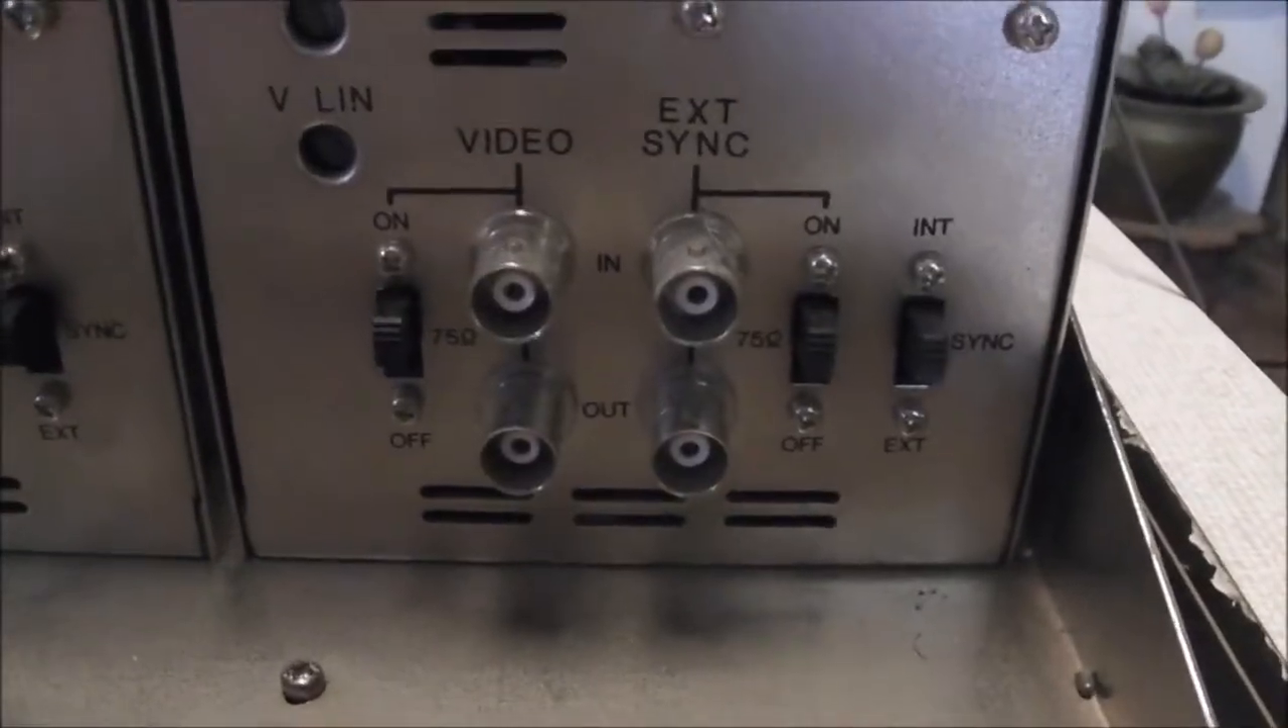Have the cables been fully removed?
Yes.